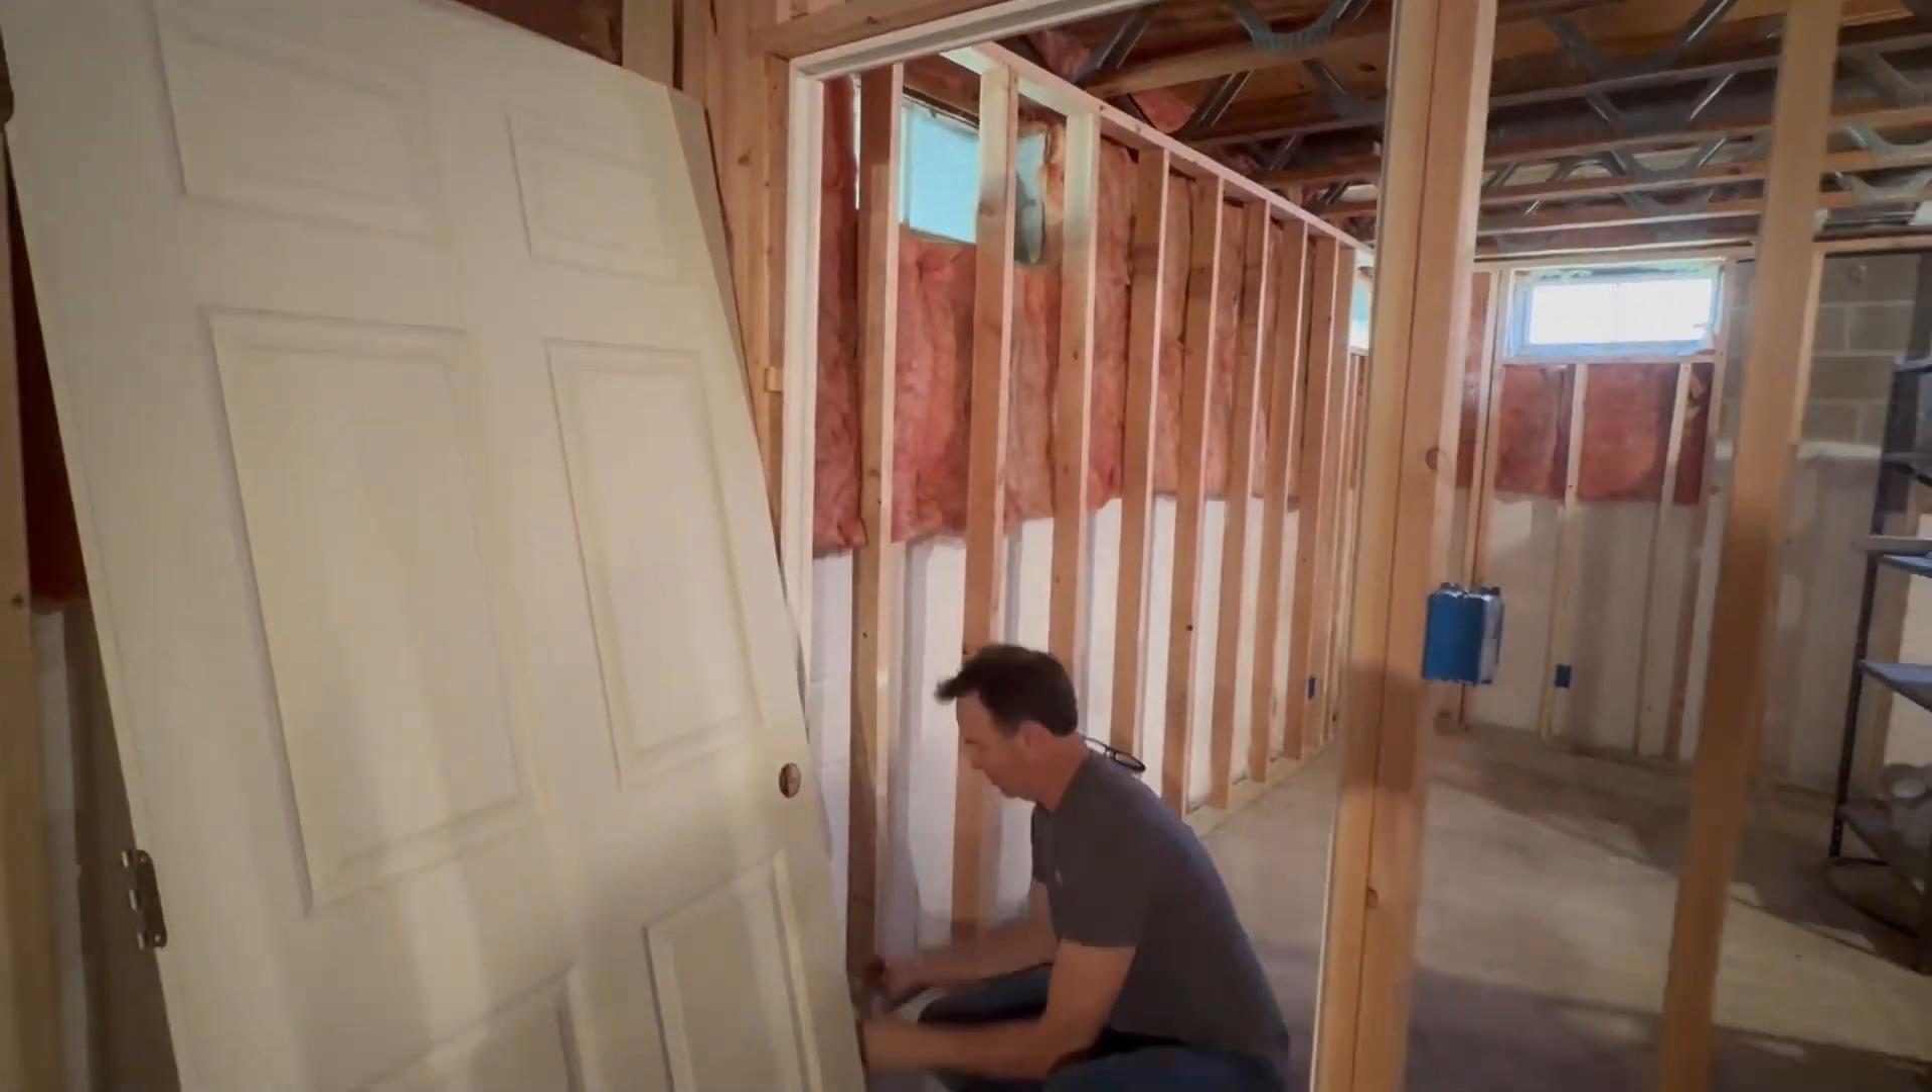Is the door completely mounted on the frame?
No.